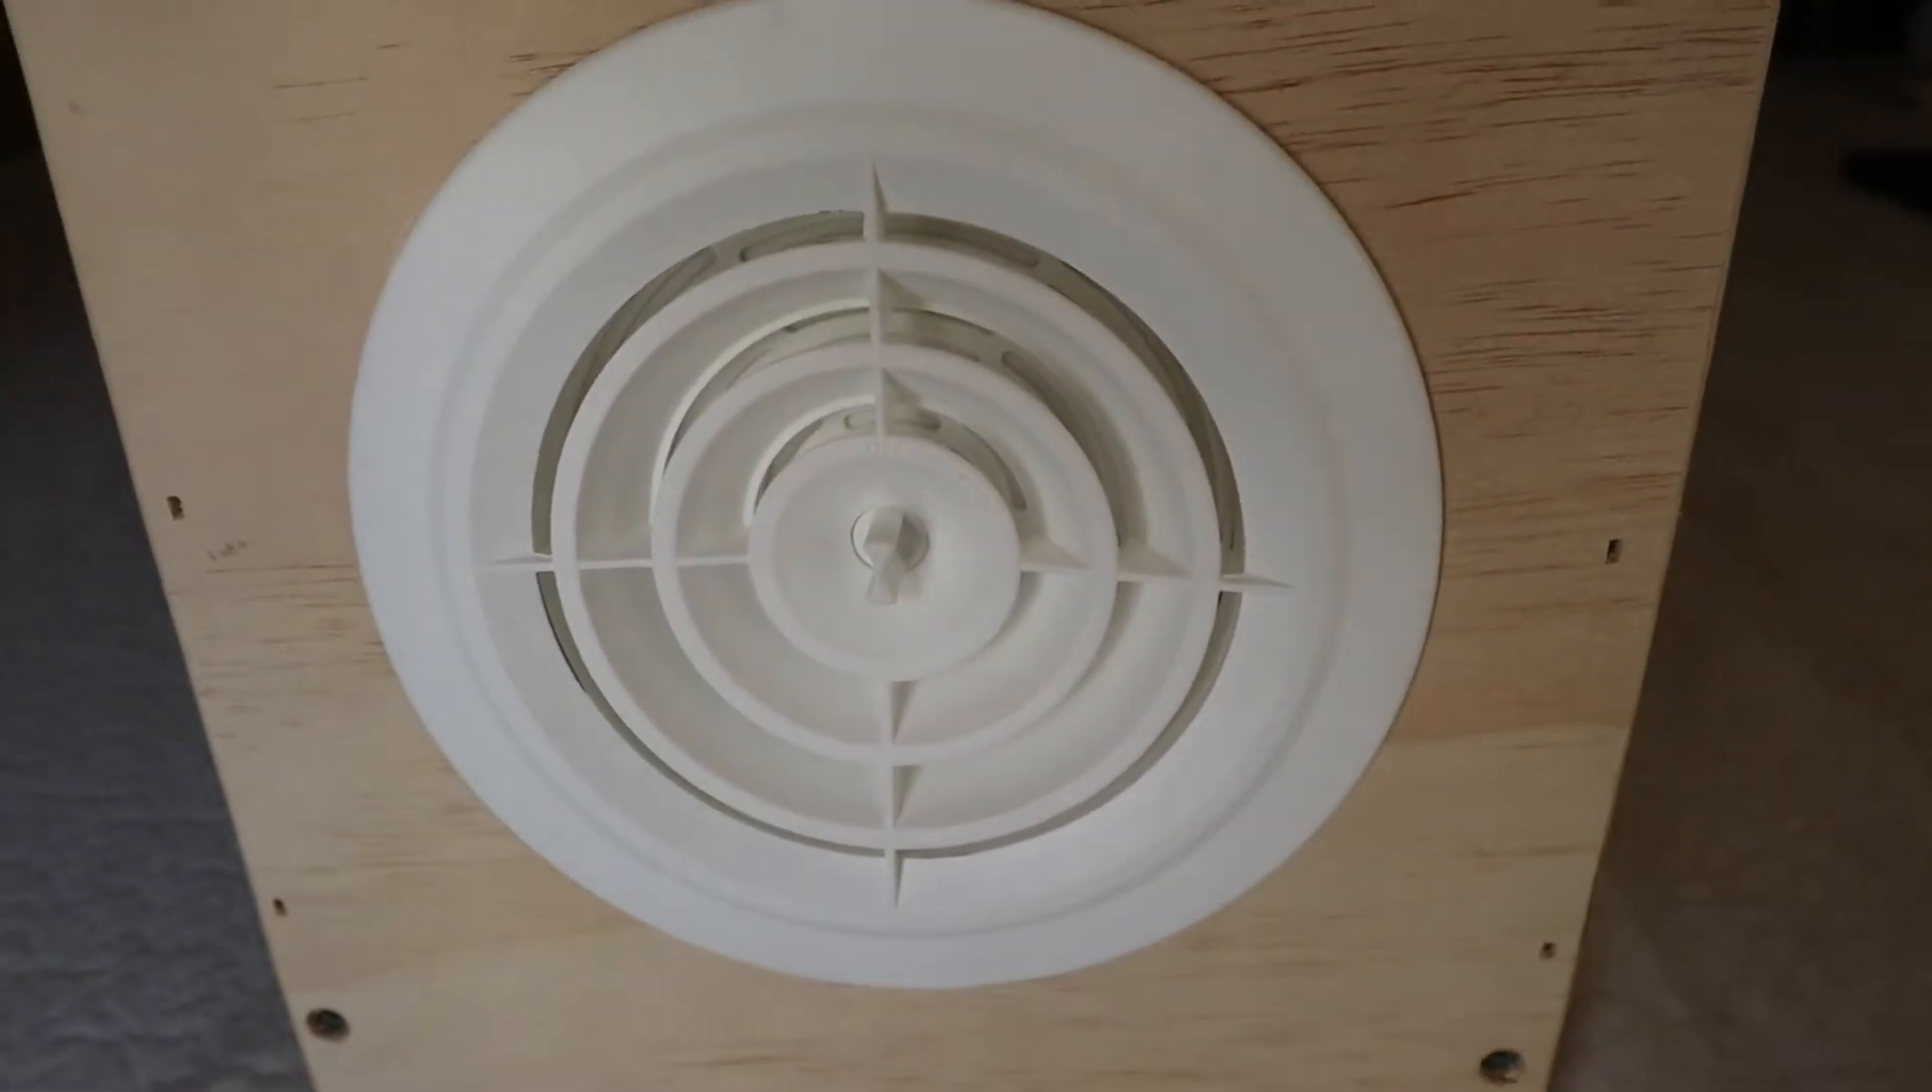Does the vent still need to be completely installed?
No.